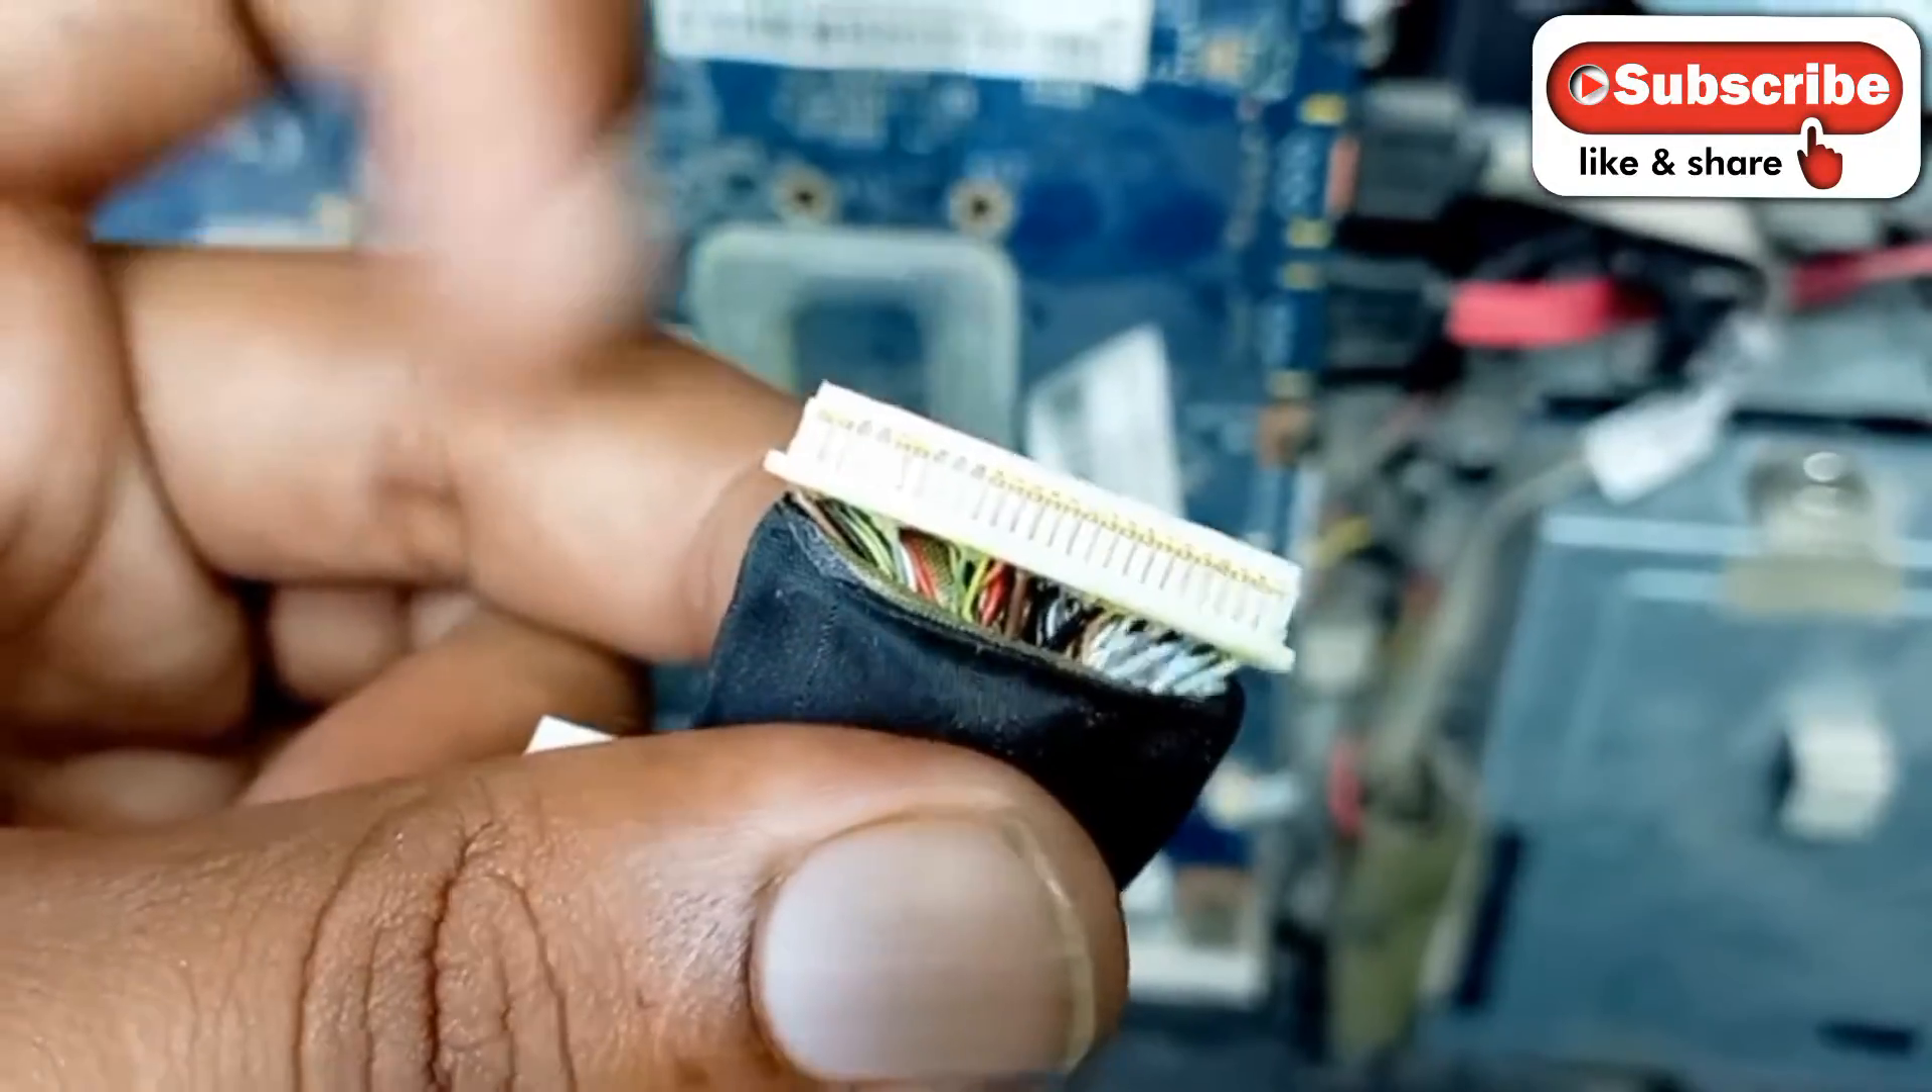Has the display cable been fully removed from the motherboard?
Yes.